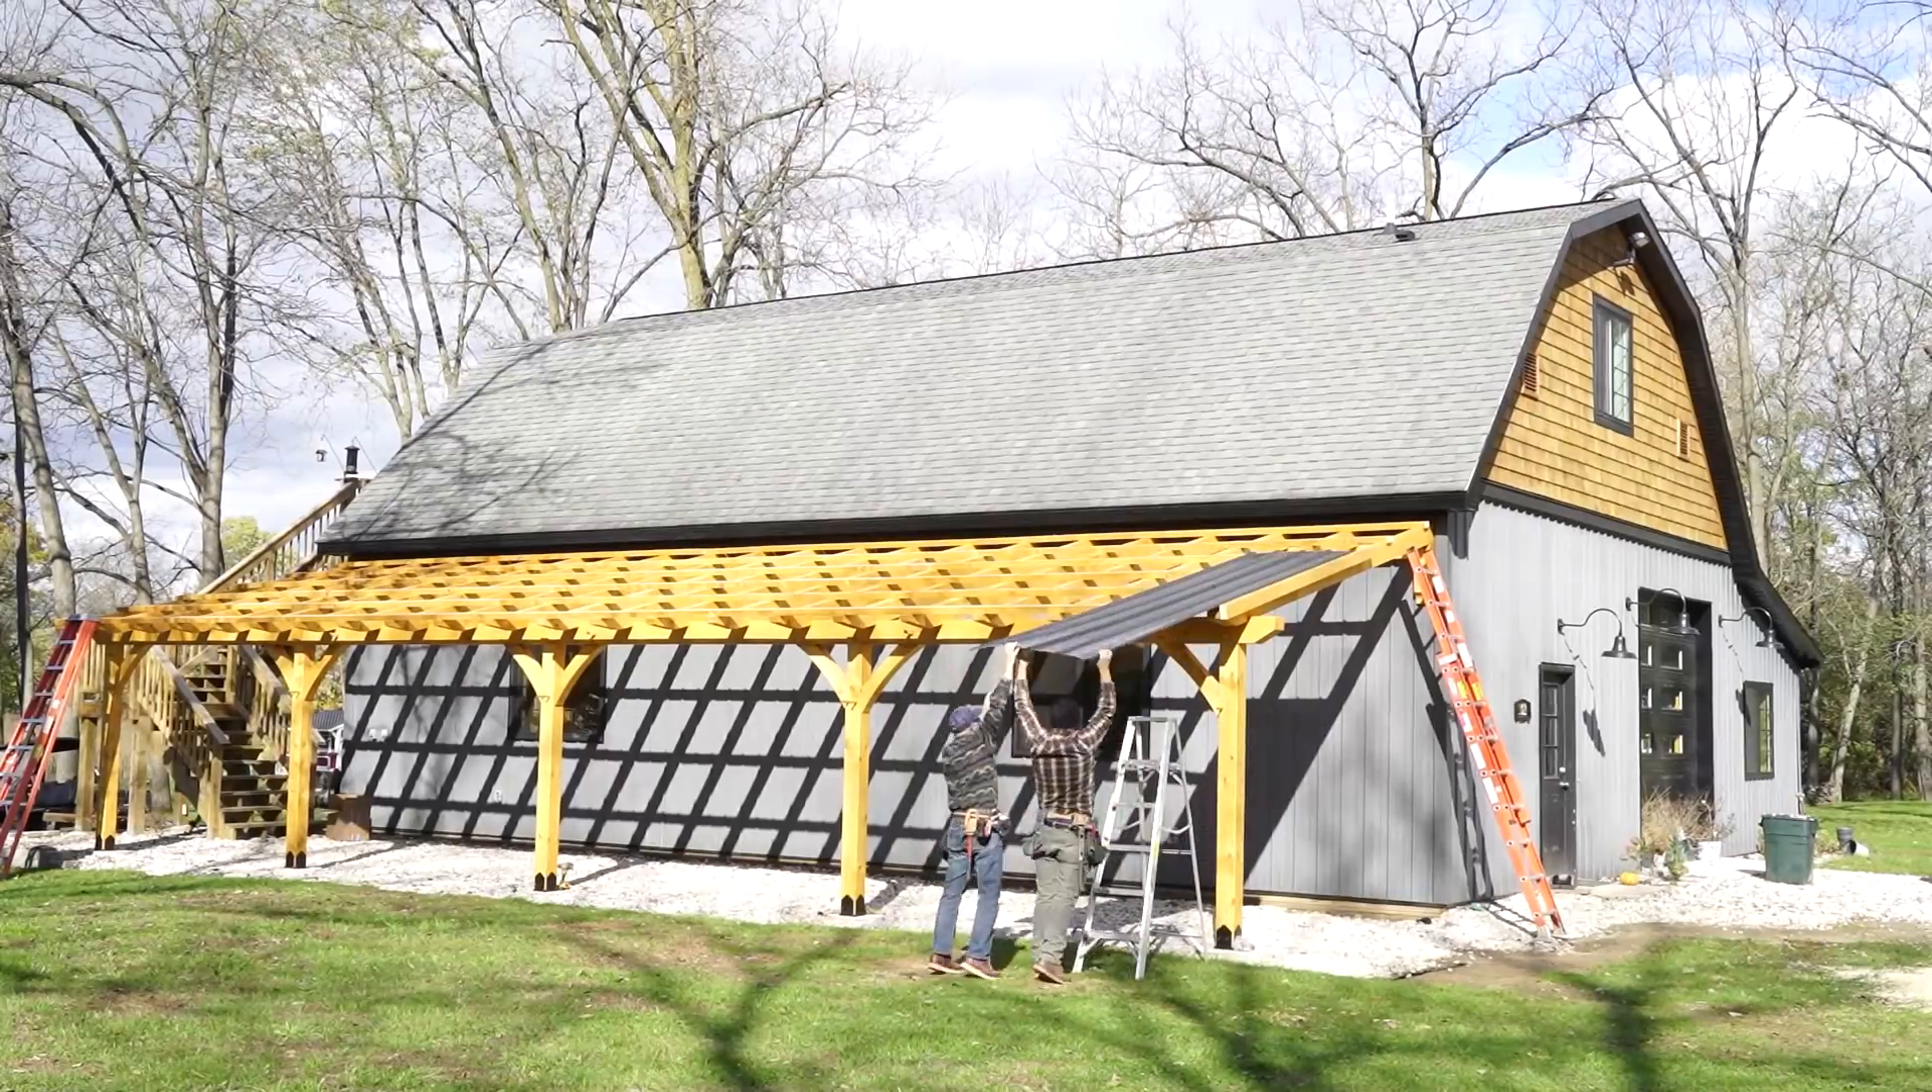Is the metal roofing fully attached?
No.